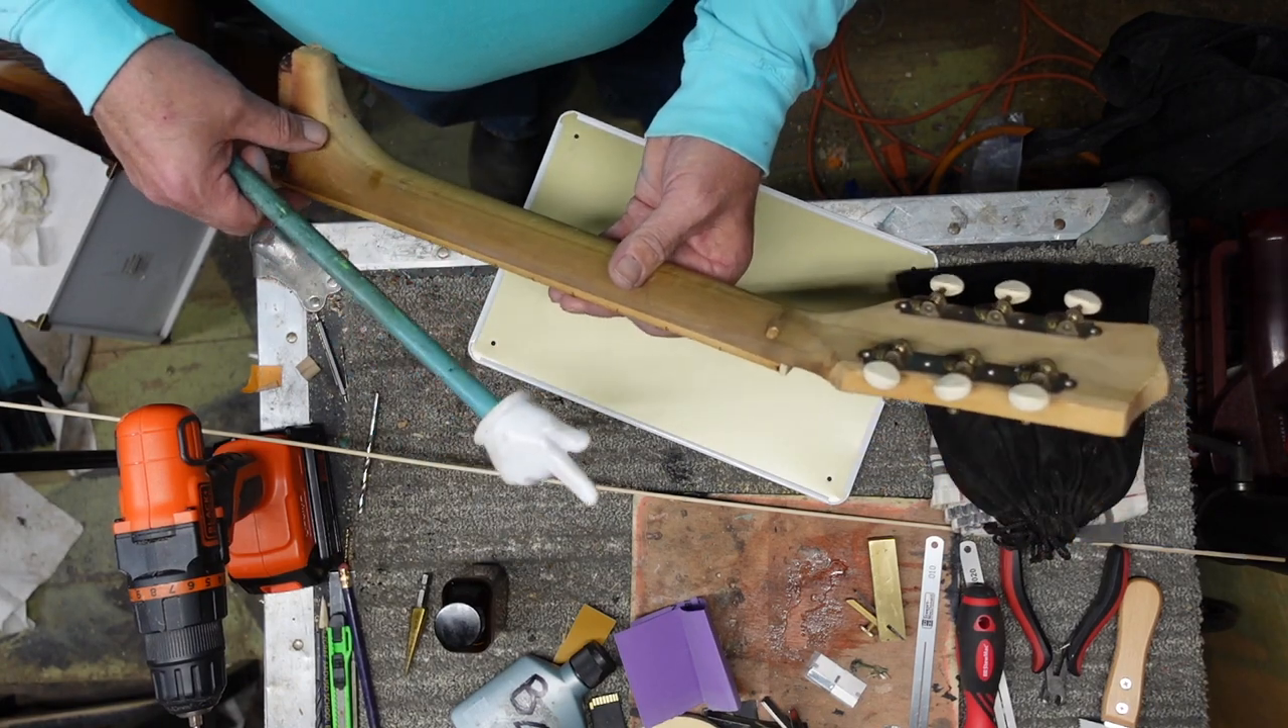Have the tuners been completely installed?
Yes.